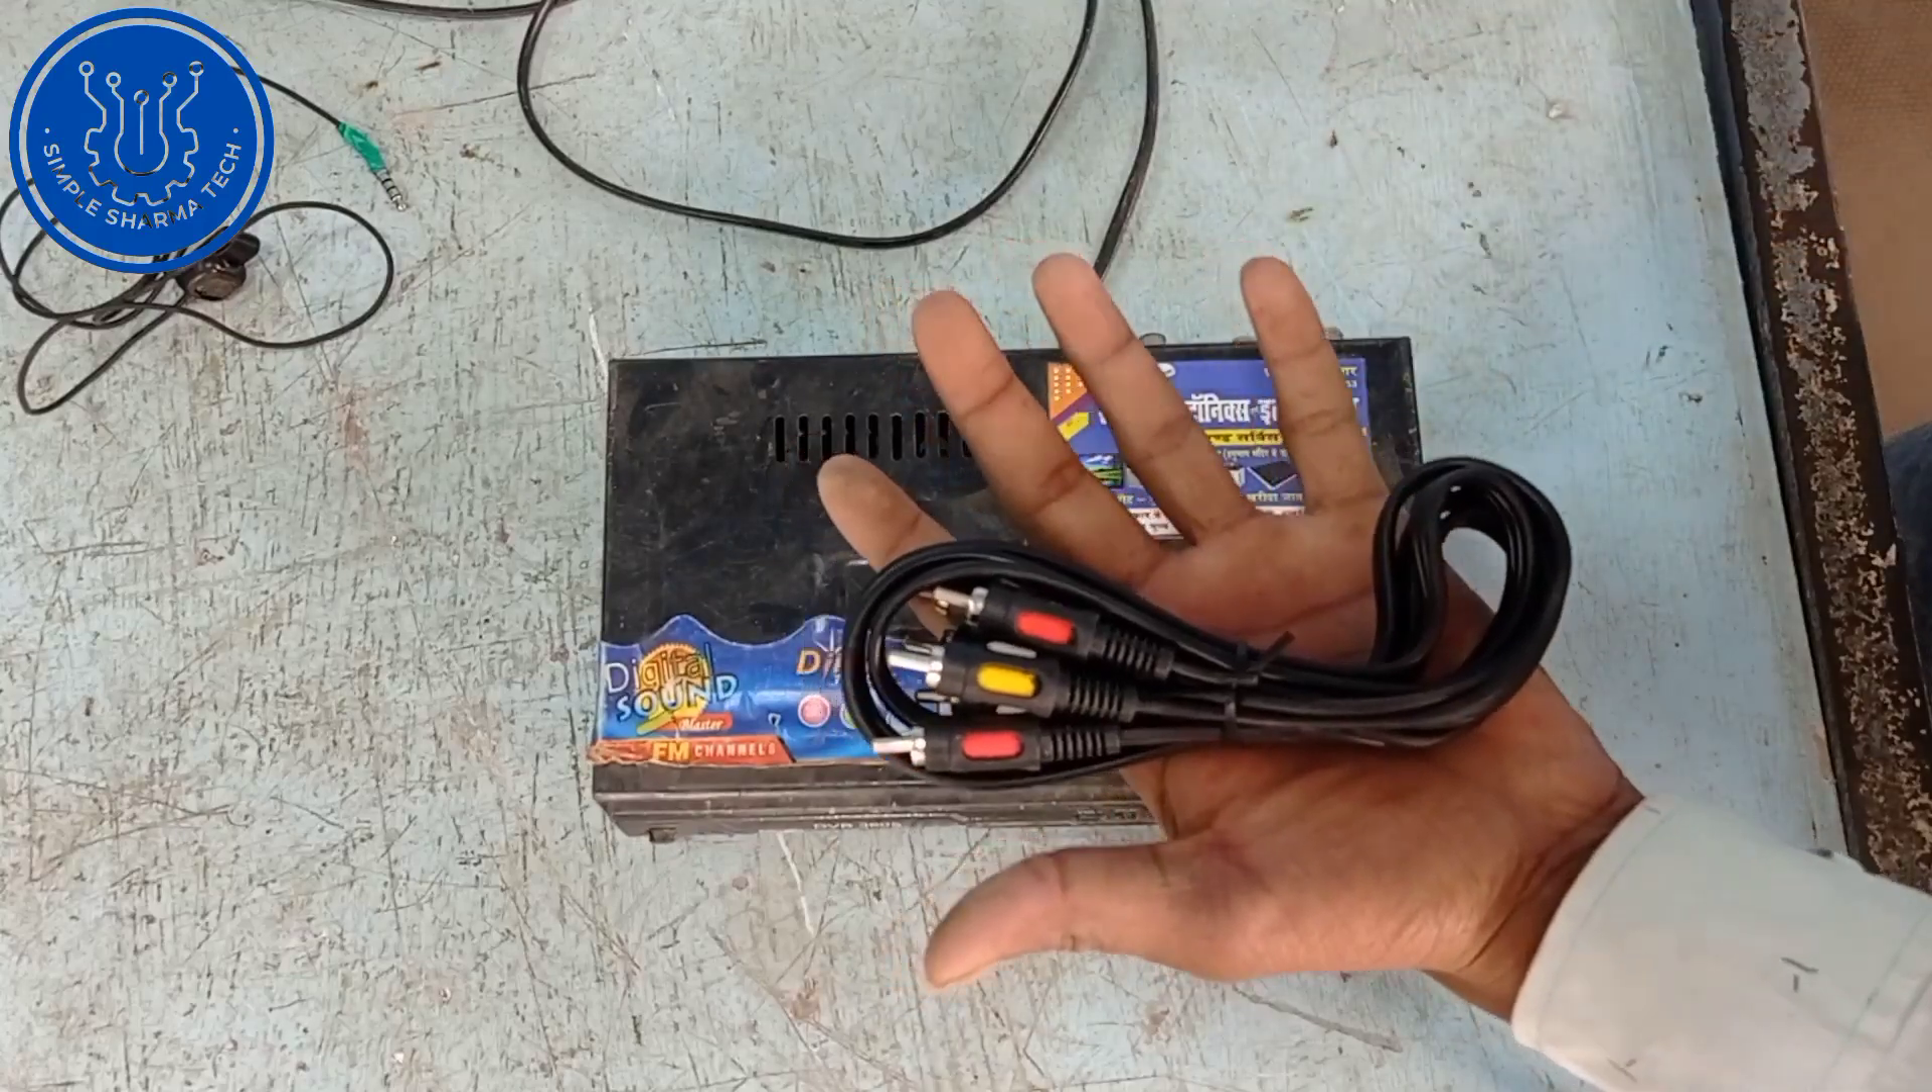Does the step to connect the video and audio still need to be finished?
Yes.